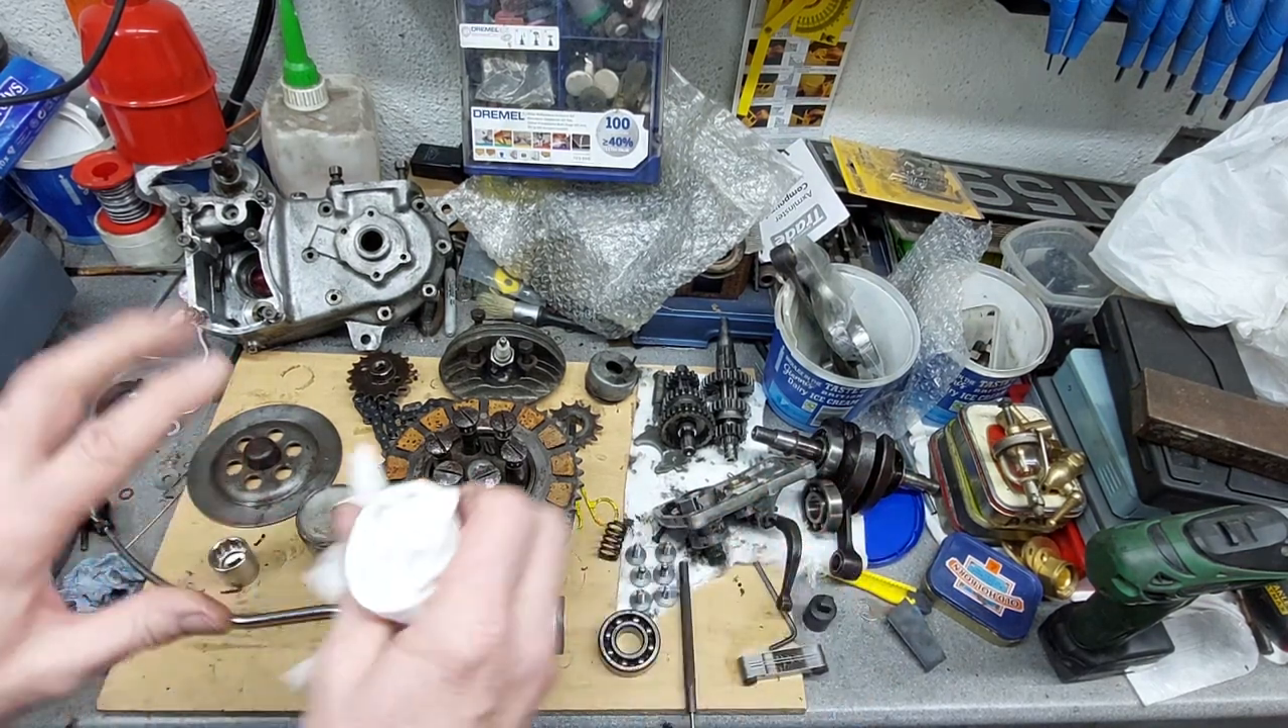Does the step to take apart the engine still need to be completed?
No.